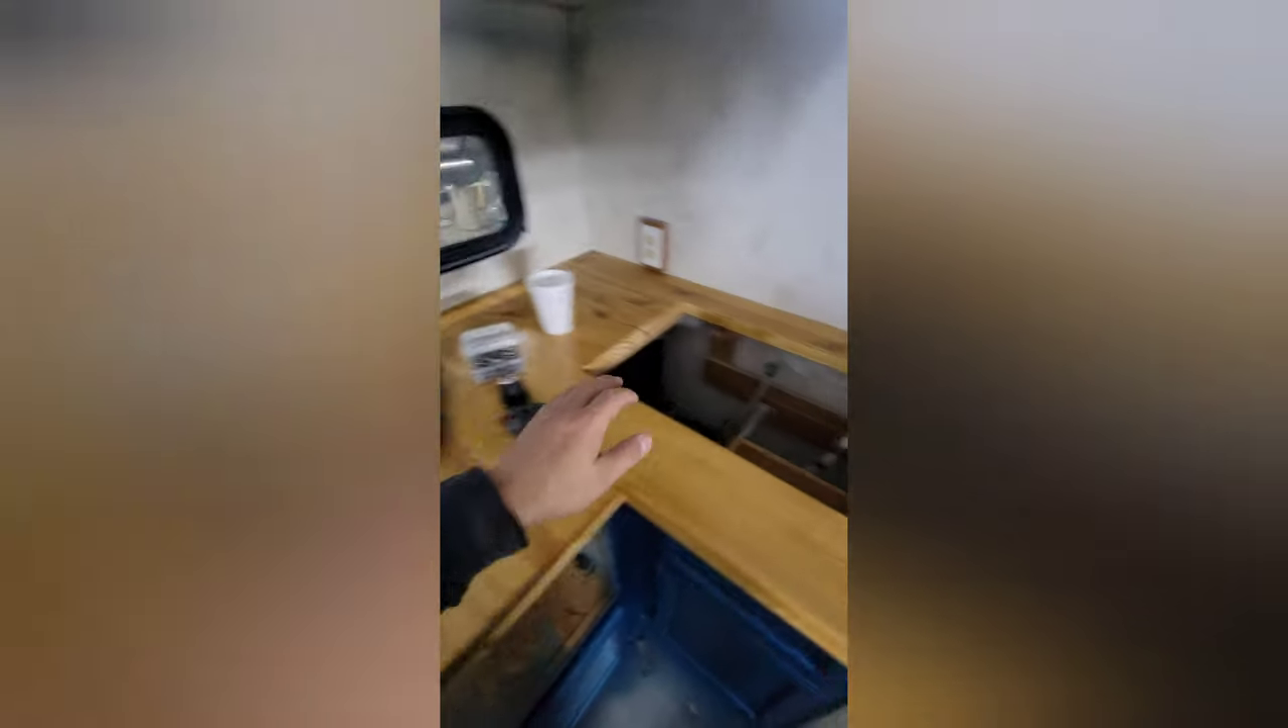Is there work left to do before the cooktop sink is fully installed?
Yes.